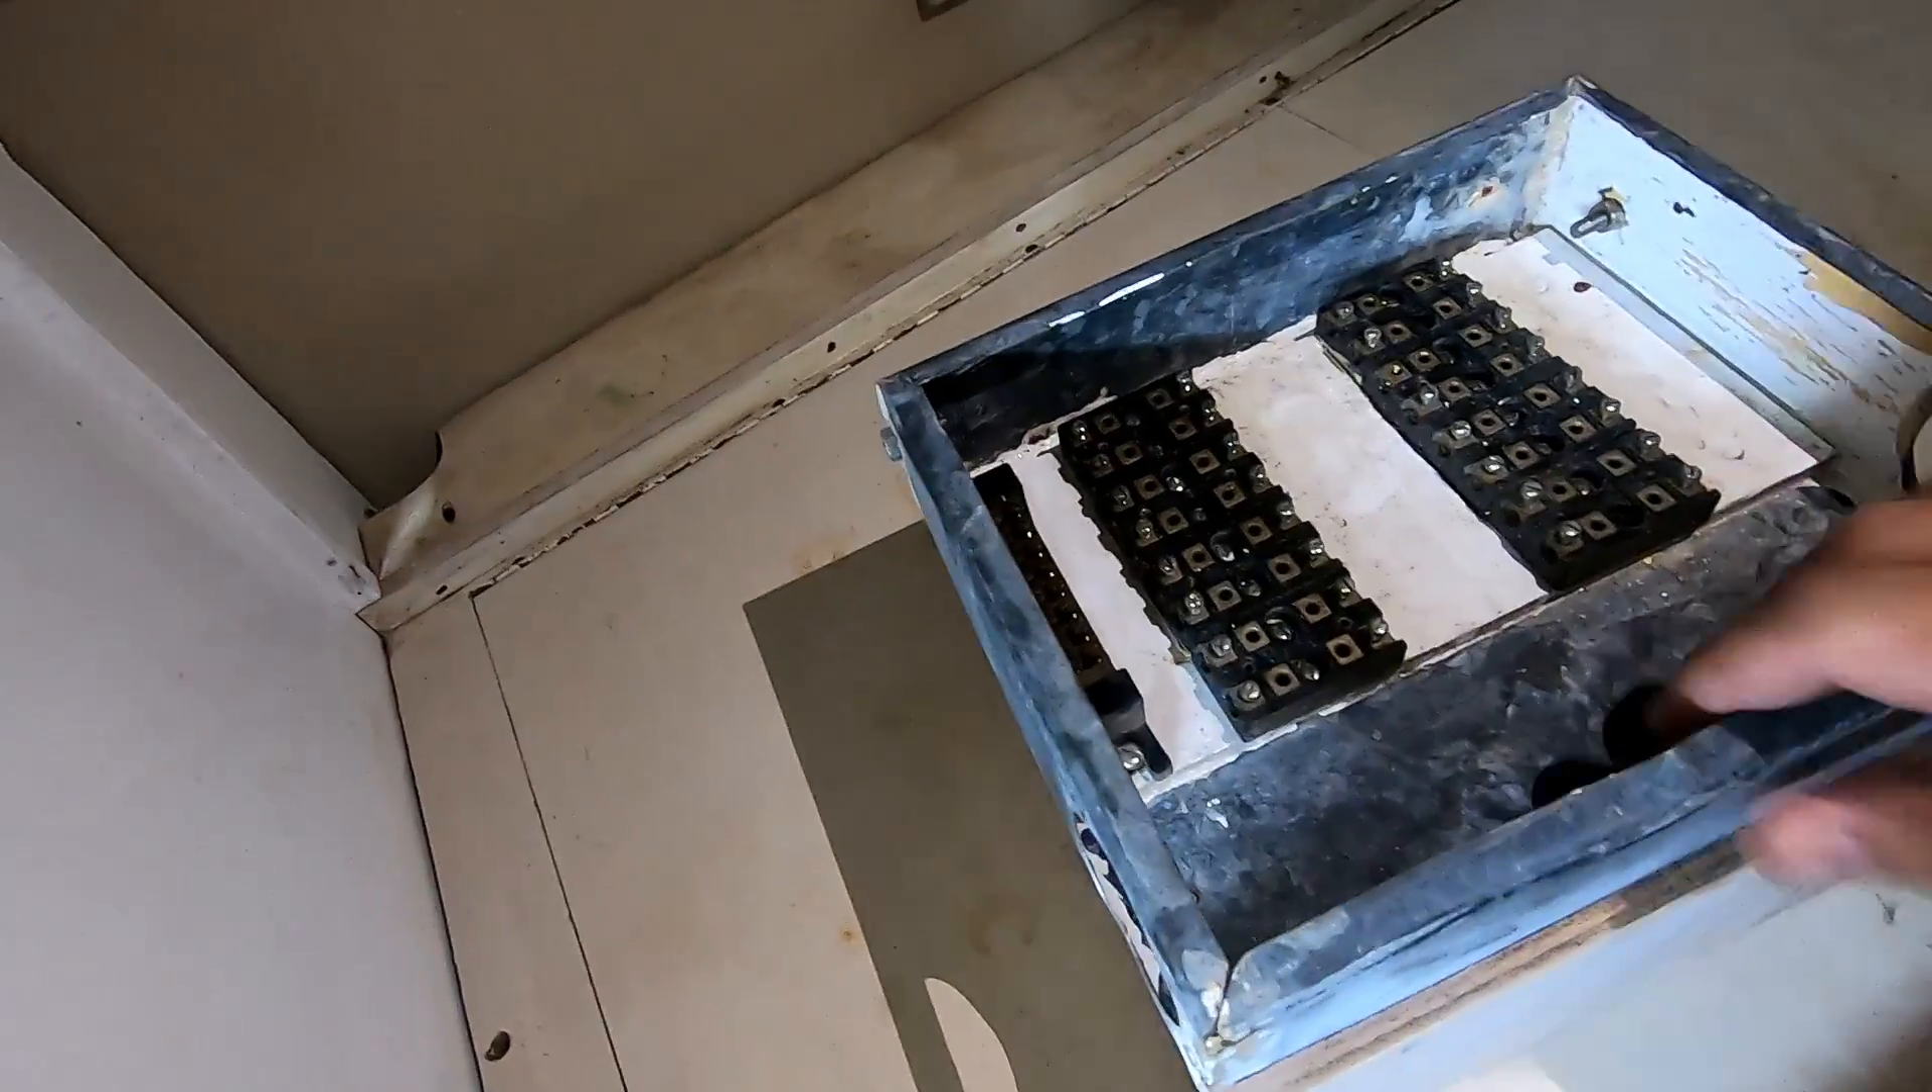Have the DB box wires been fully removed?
Yes.